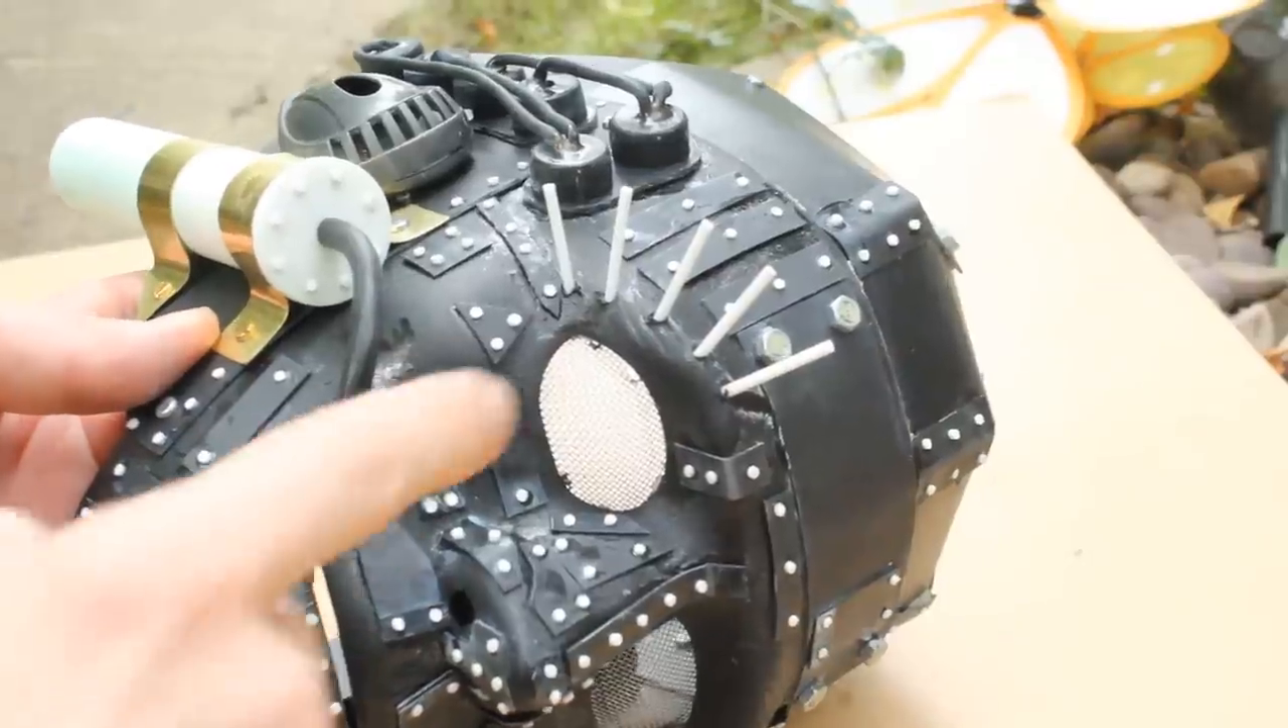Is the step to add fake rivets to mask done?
Yes.